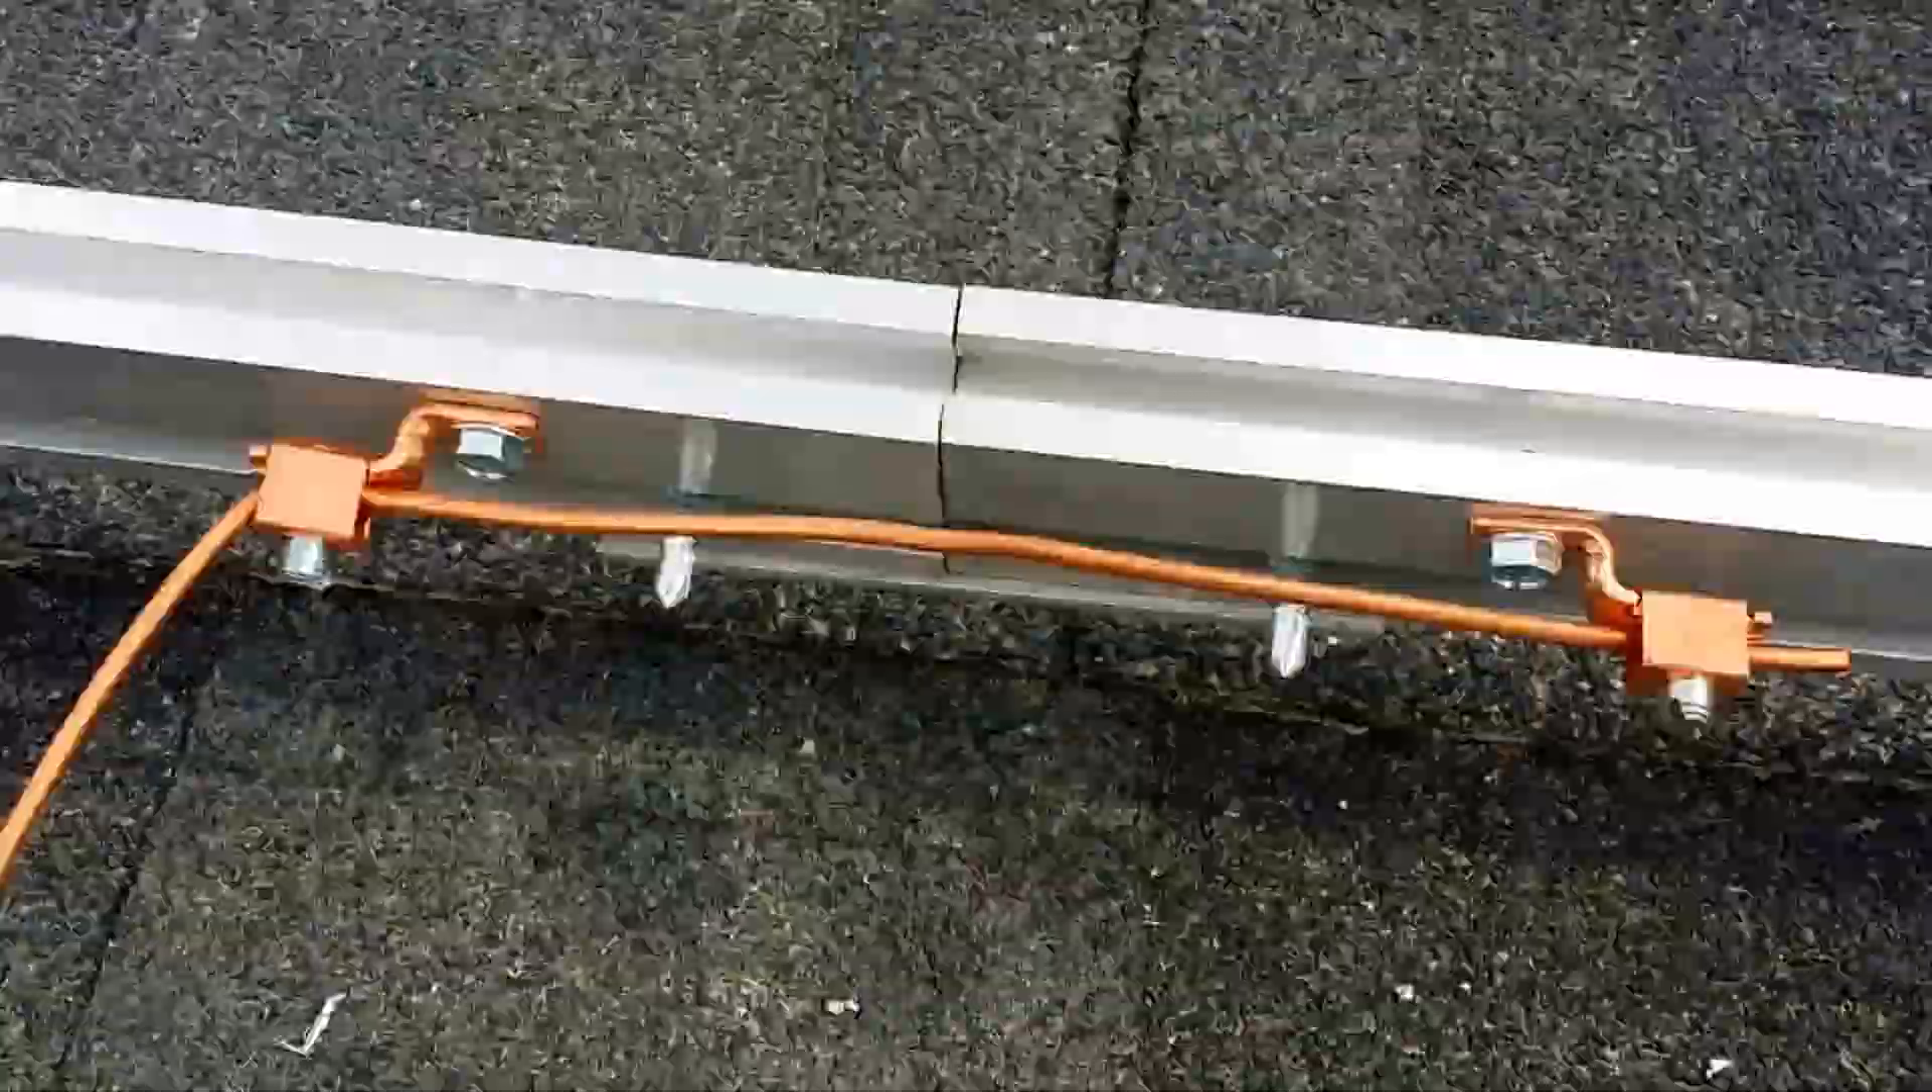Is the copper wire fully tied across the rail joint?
Yes.